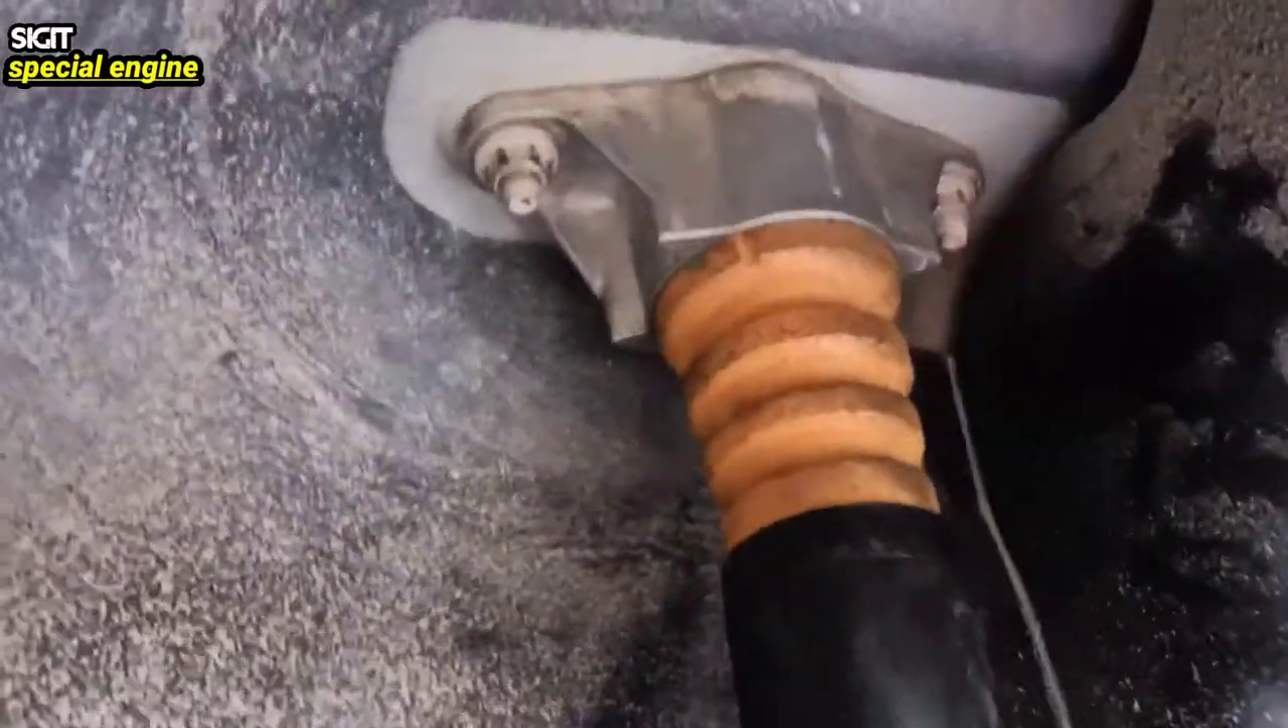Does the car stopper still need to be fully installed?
No.